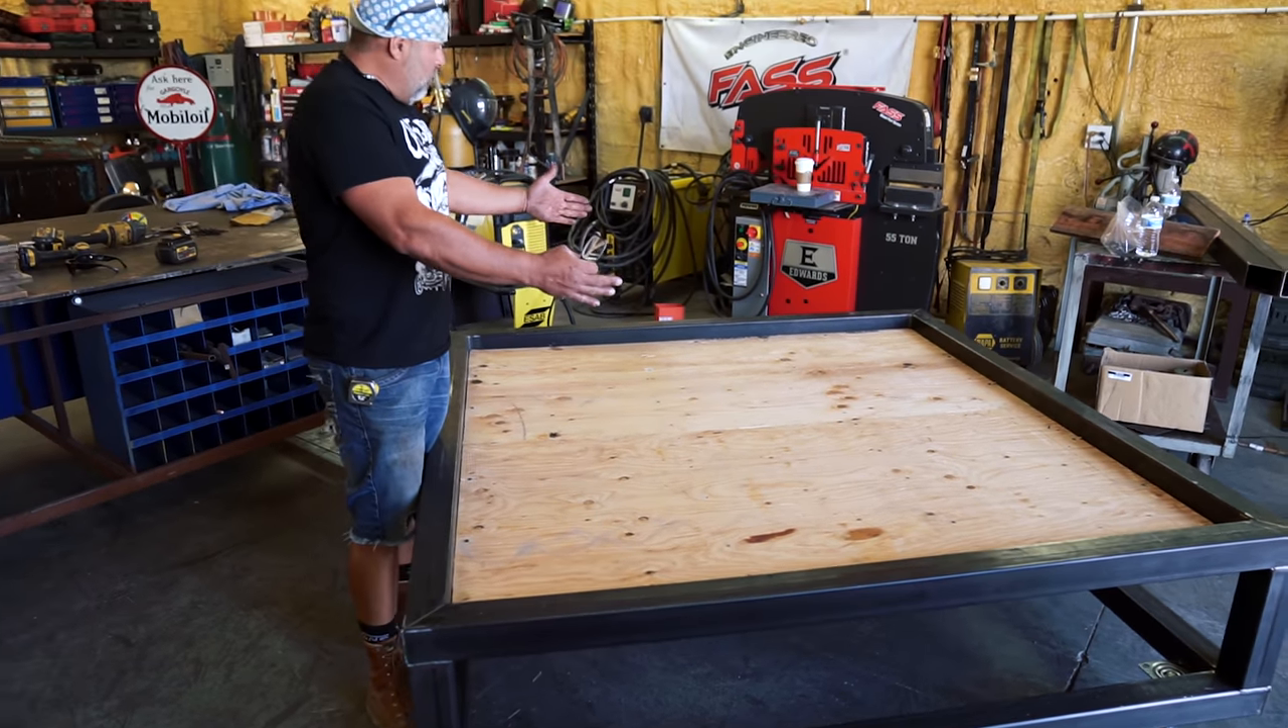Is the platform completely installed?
Yes.